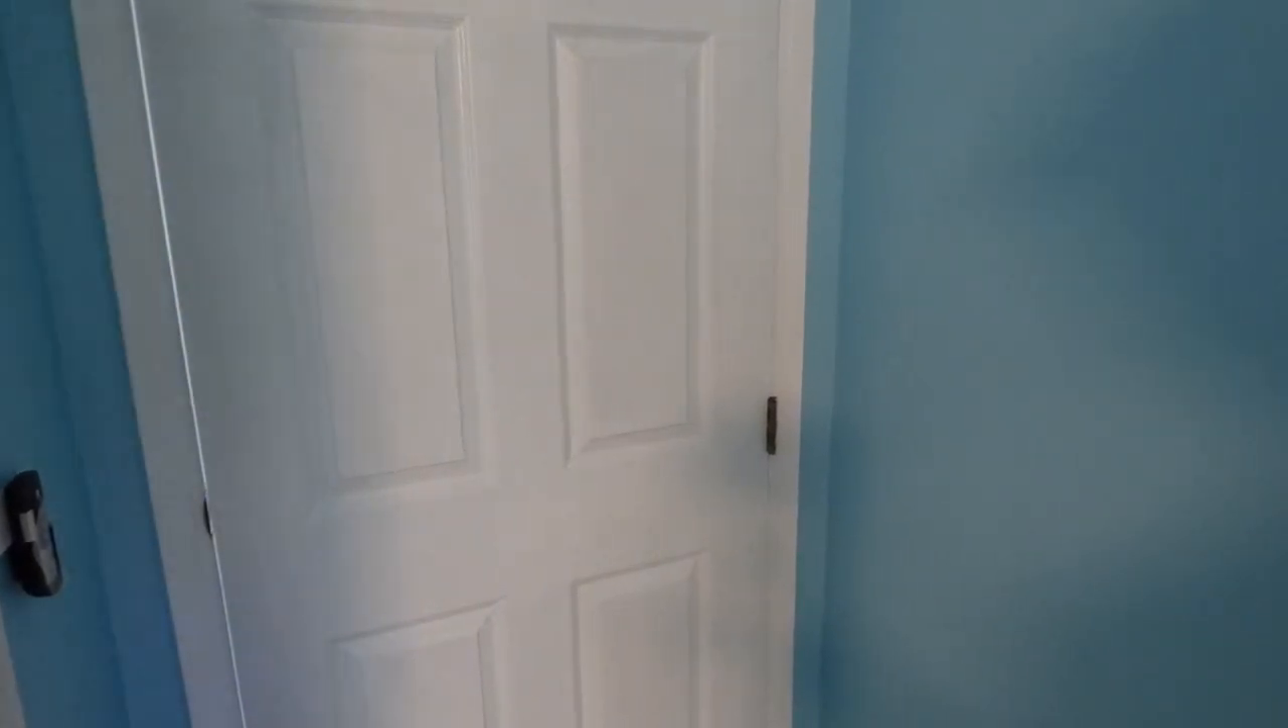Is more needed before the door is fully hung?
No.